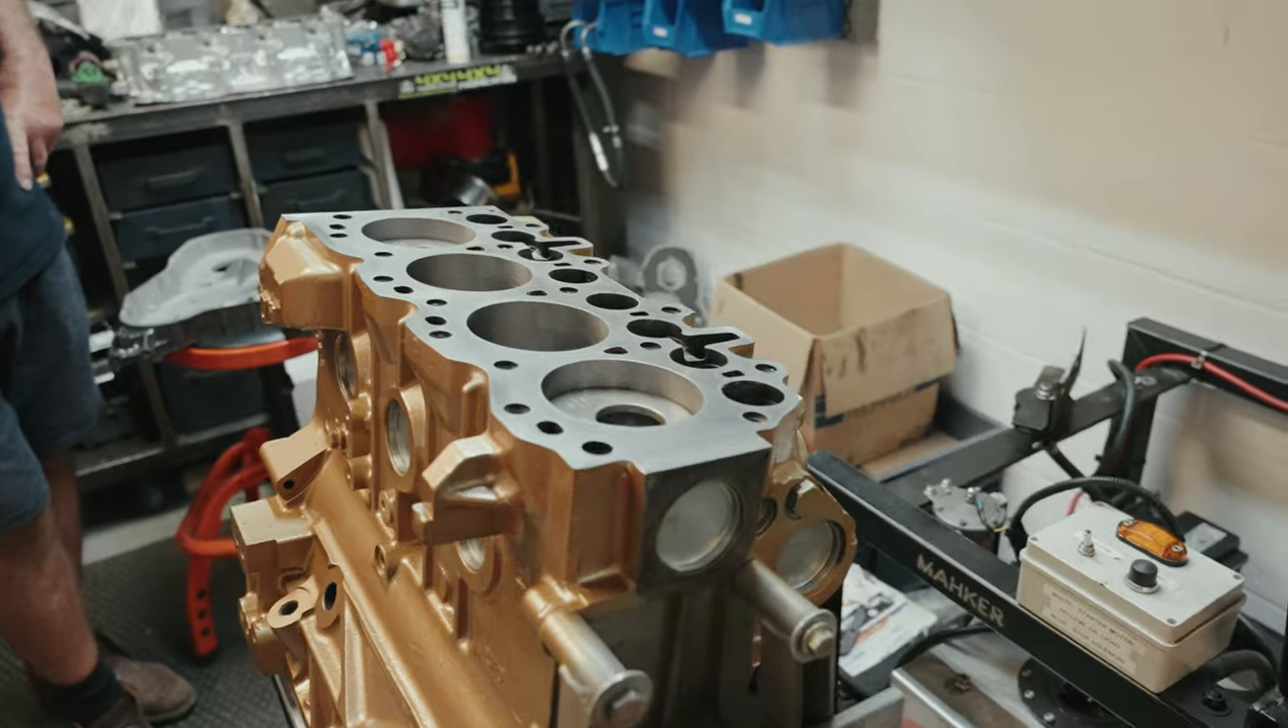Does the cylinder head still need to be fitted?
Yes.